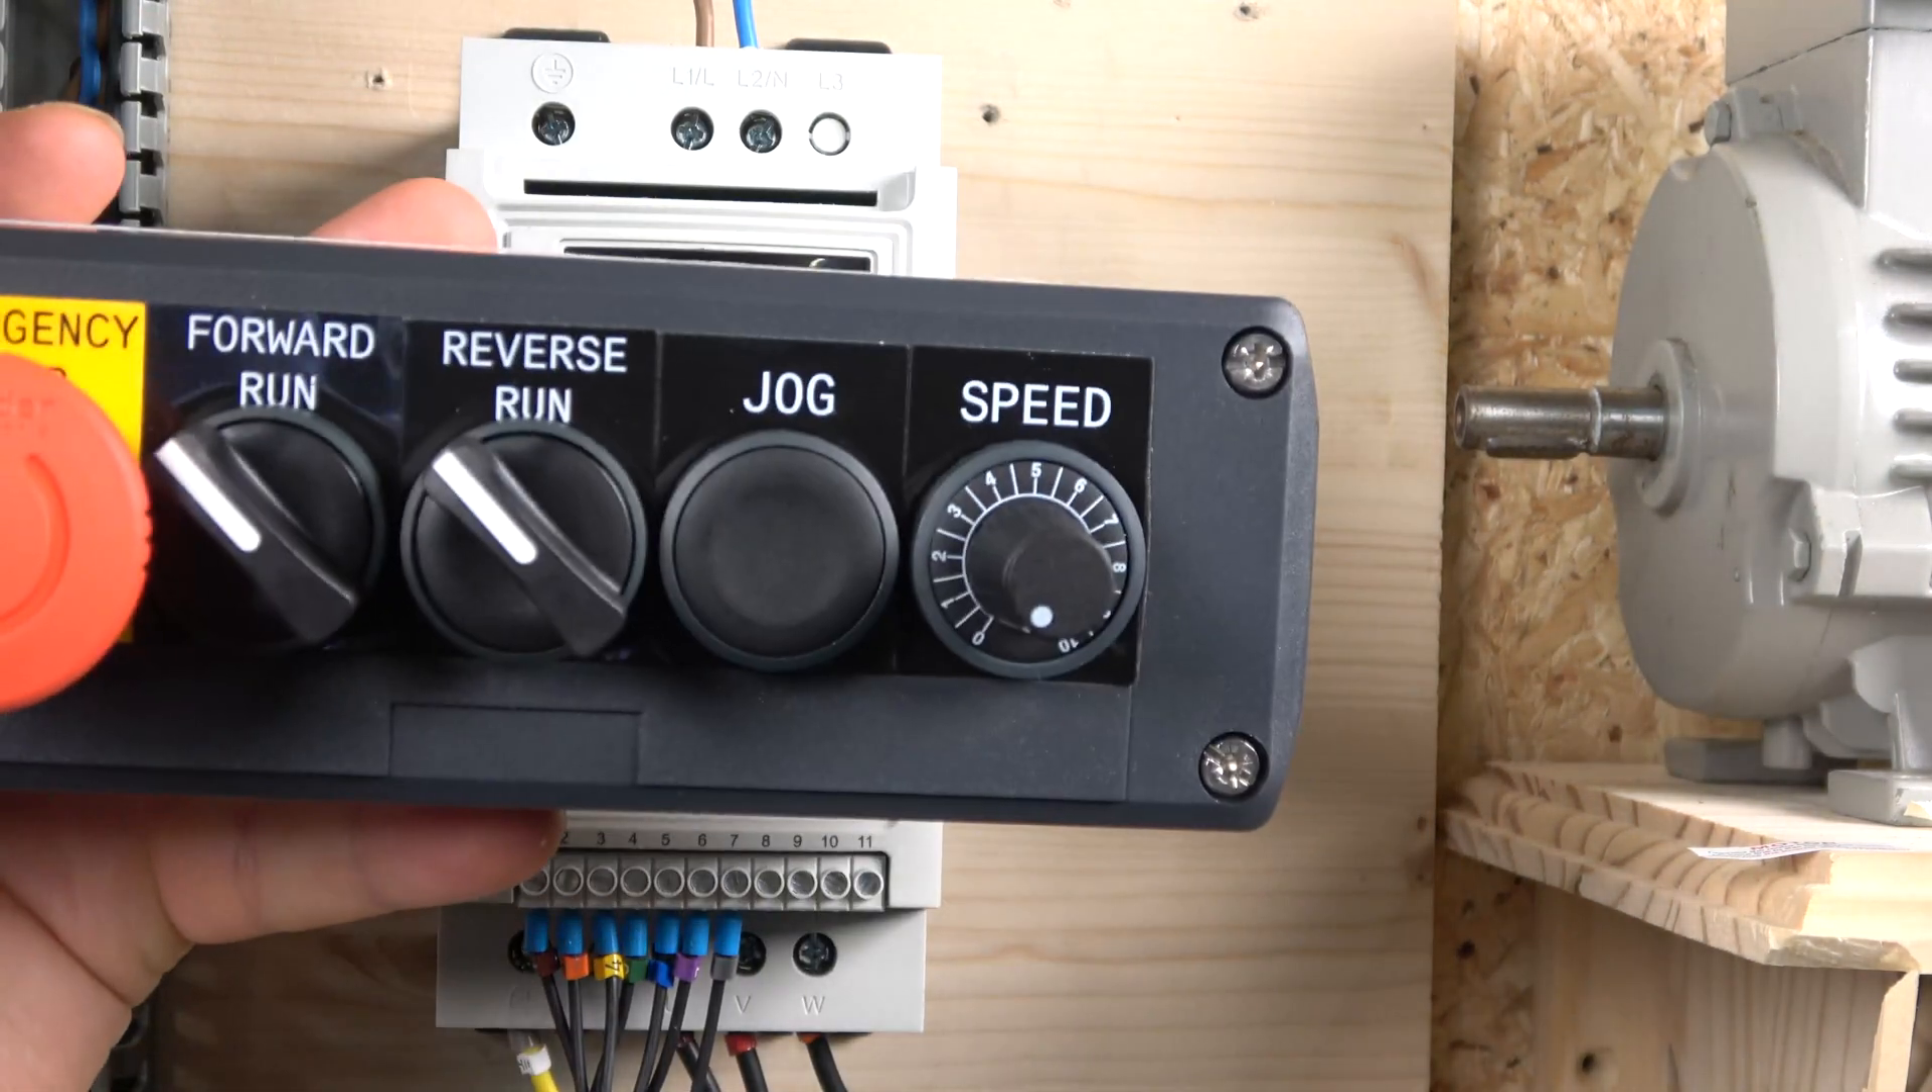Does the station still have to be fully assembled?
No.